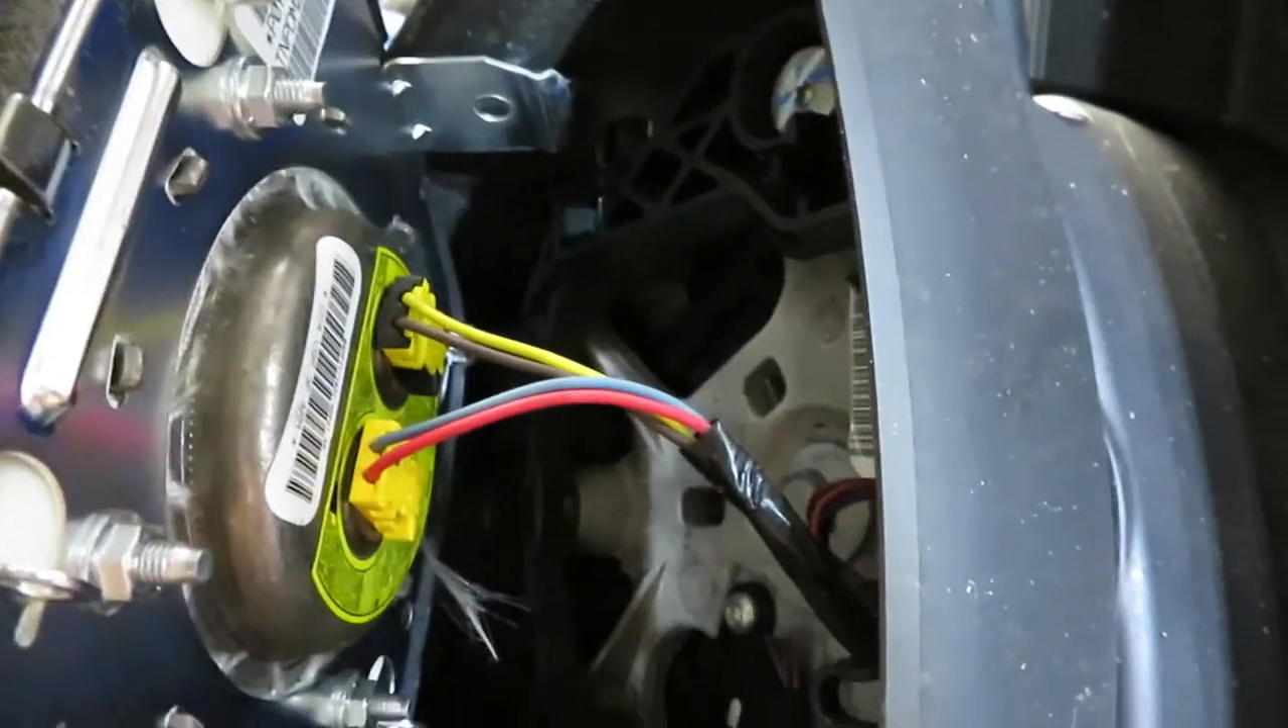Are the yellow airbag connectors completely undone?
No.